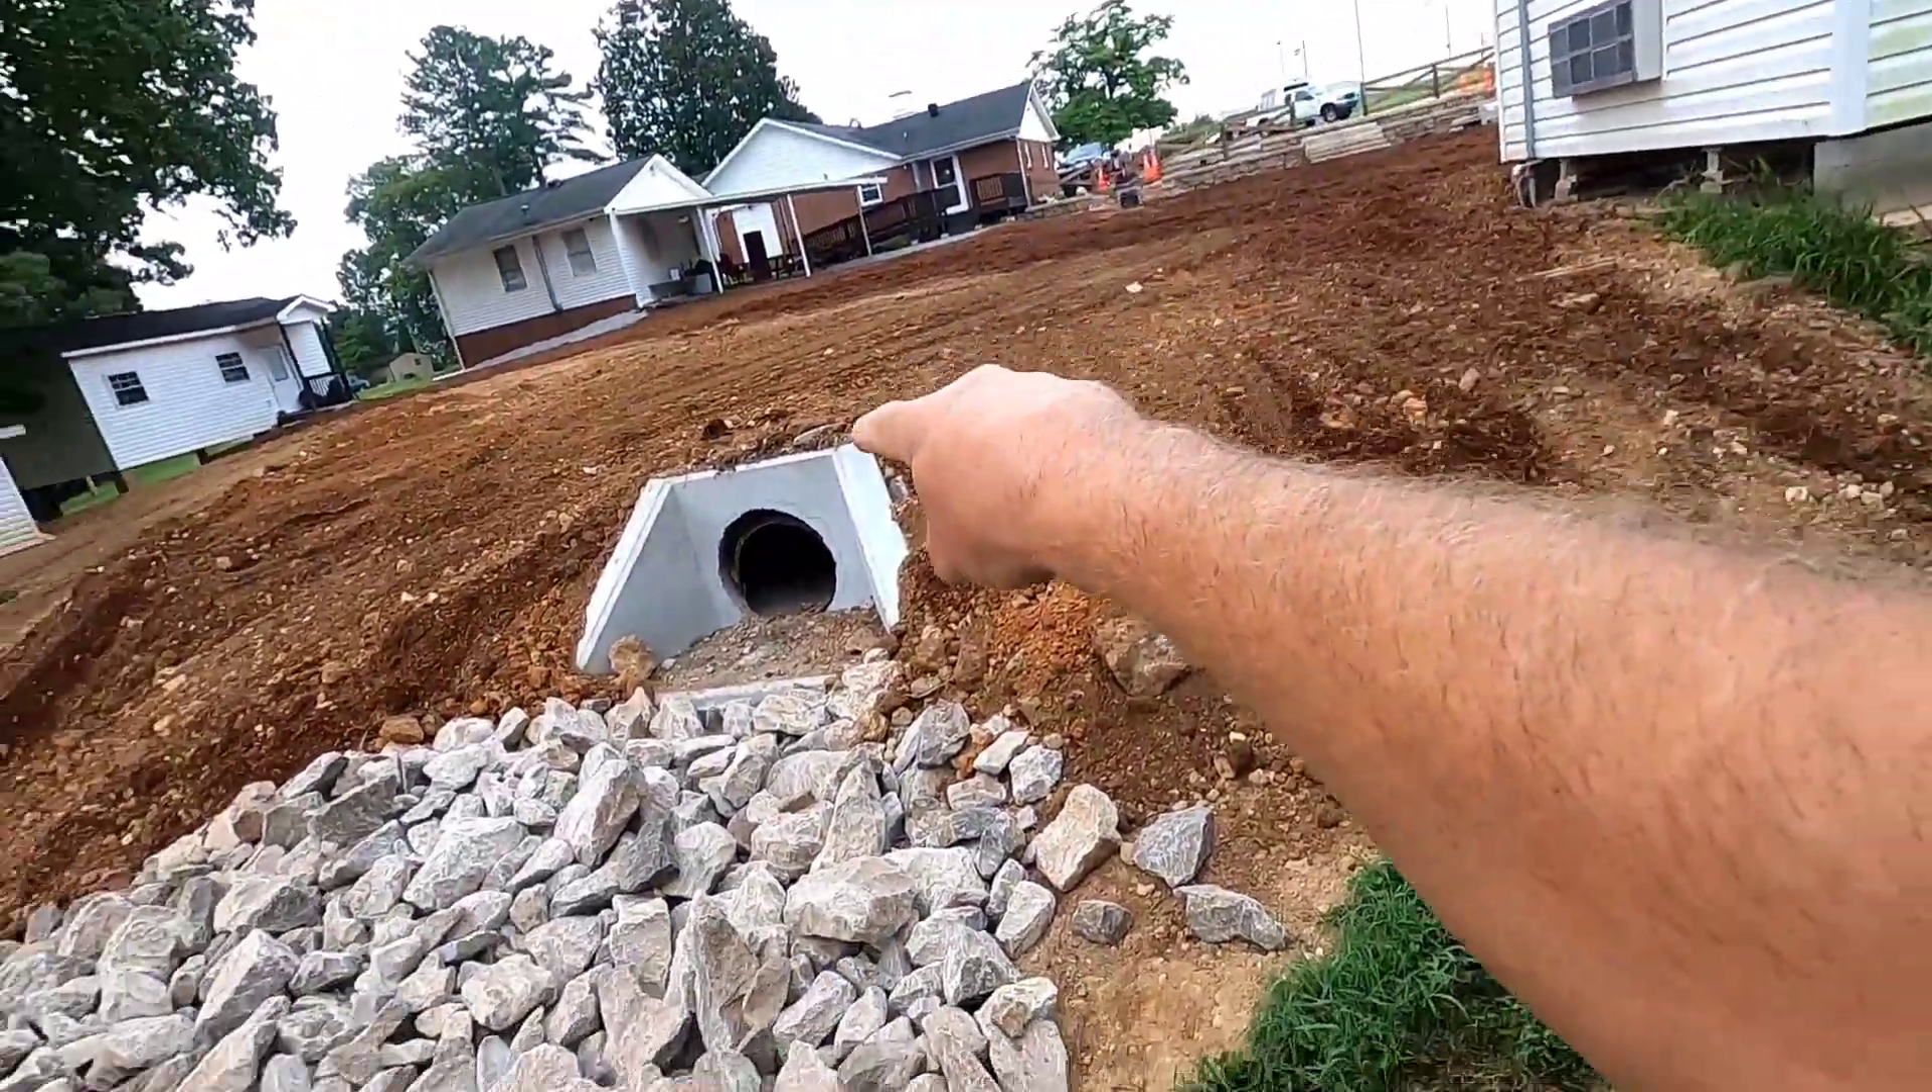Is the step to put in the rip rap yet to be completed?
No.